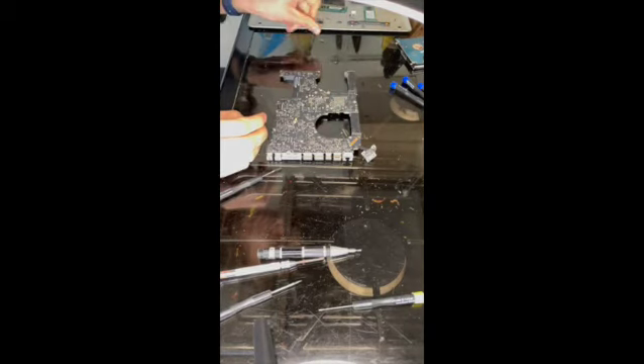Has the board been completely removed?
Yes.